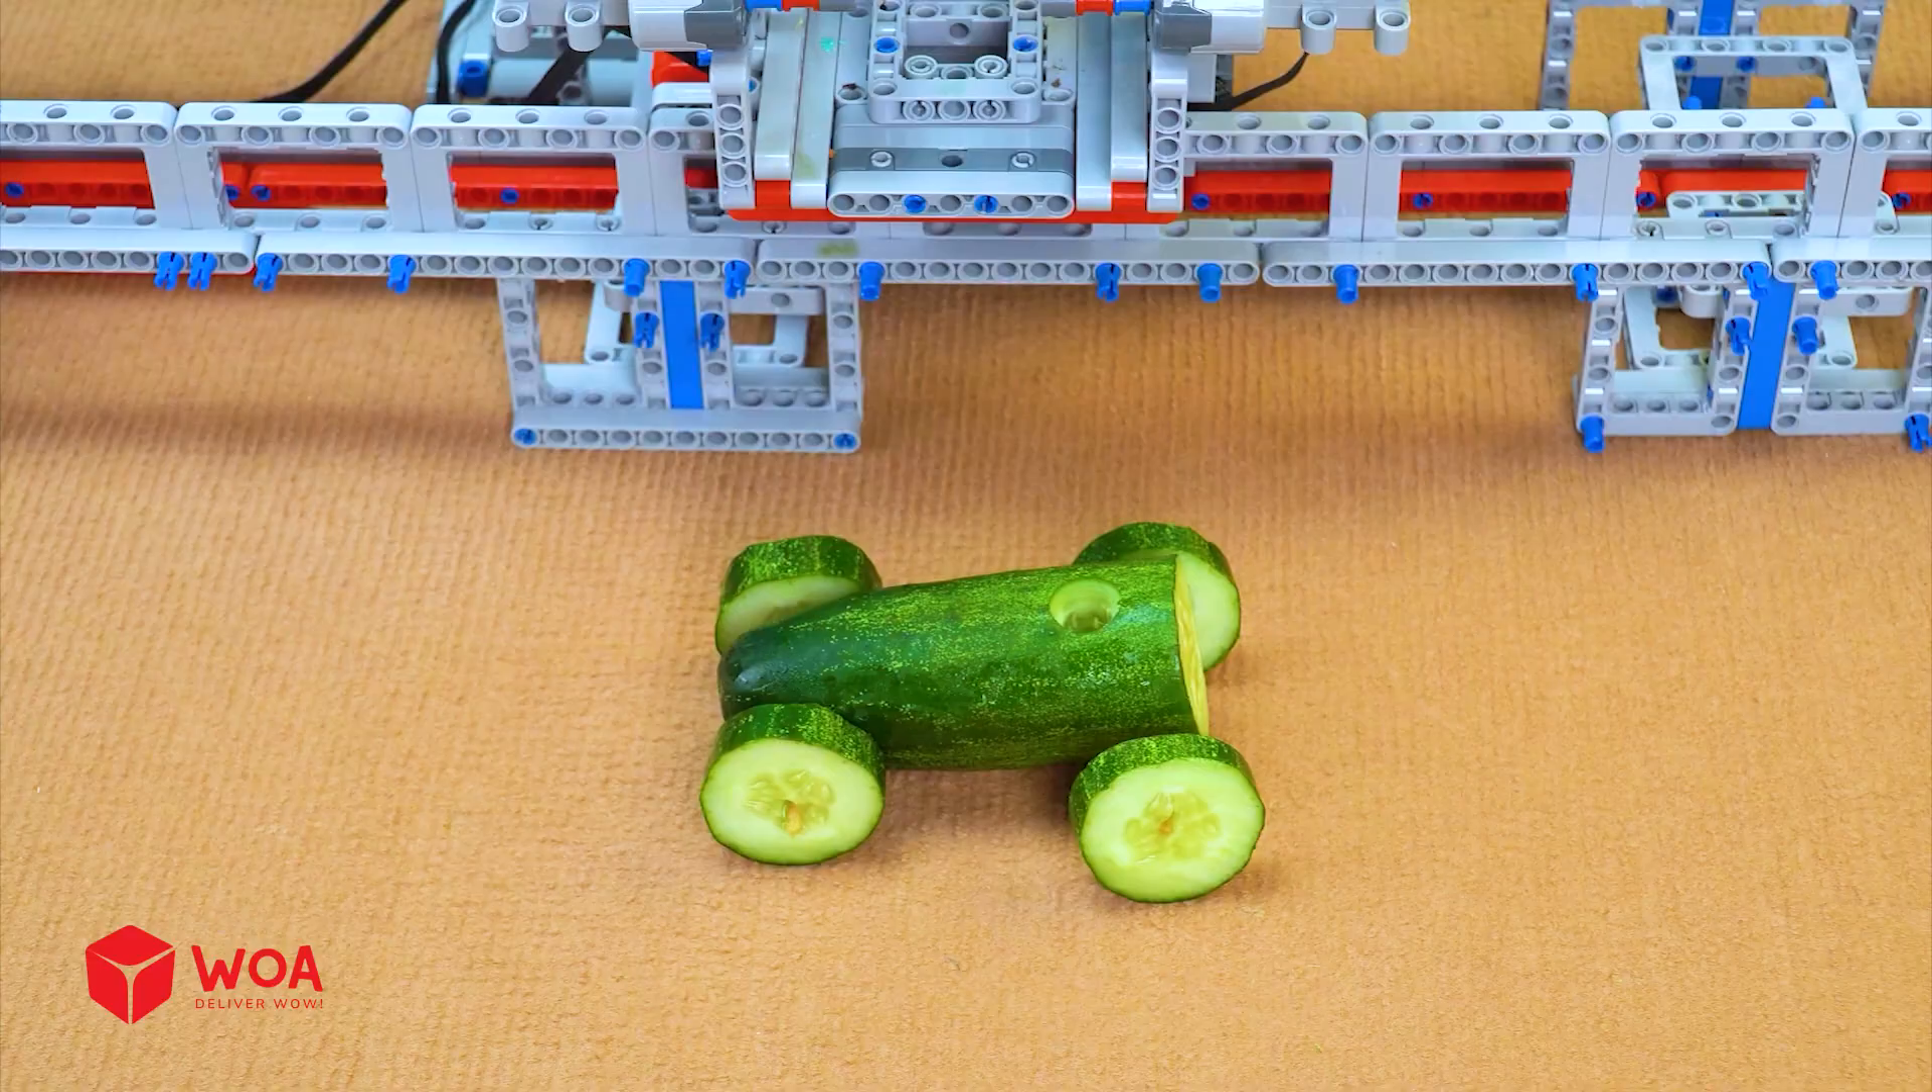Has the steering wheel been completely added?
No.